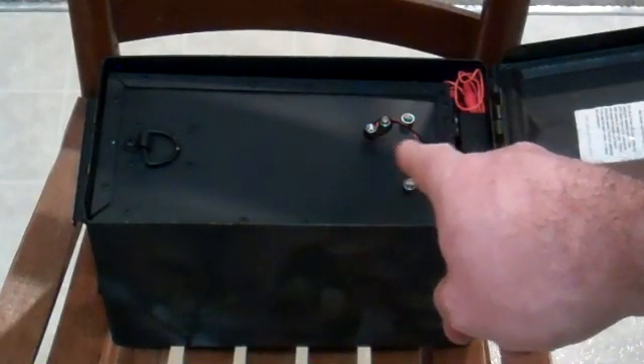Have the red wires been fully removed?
No.